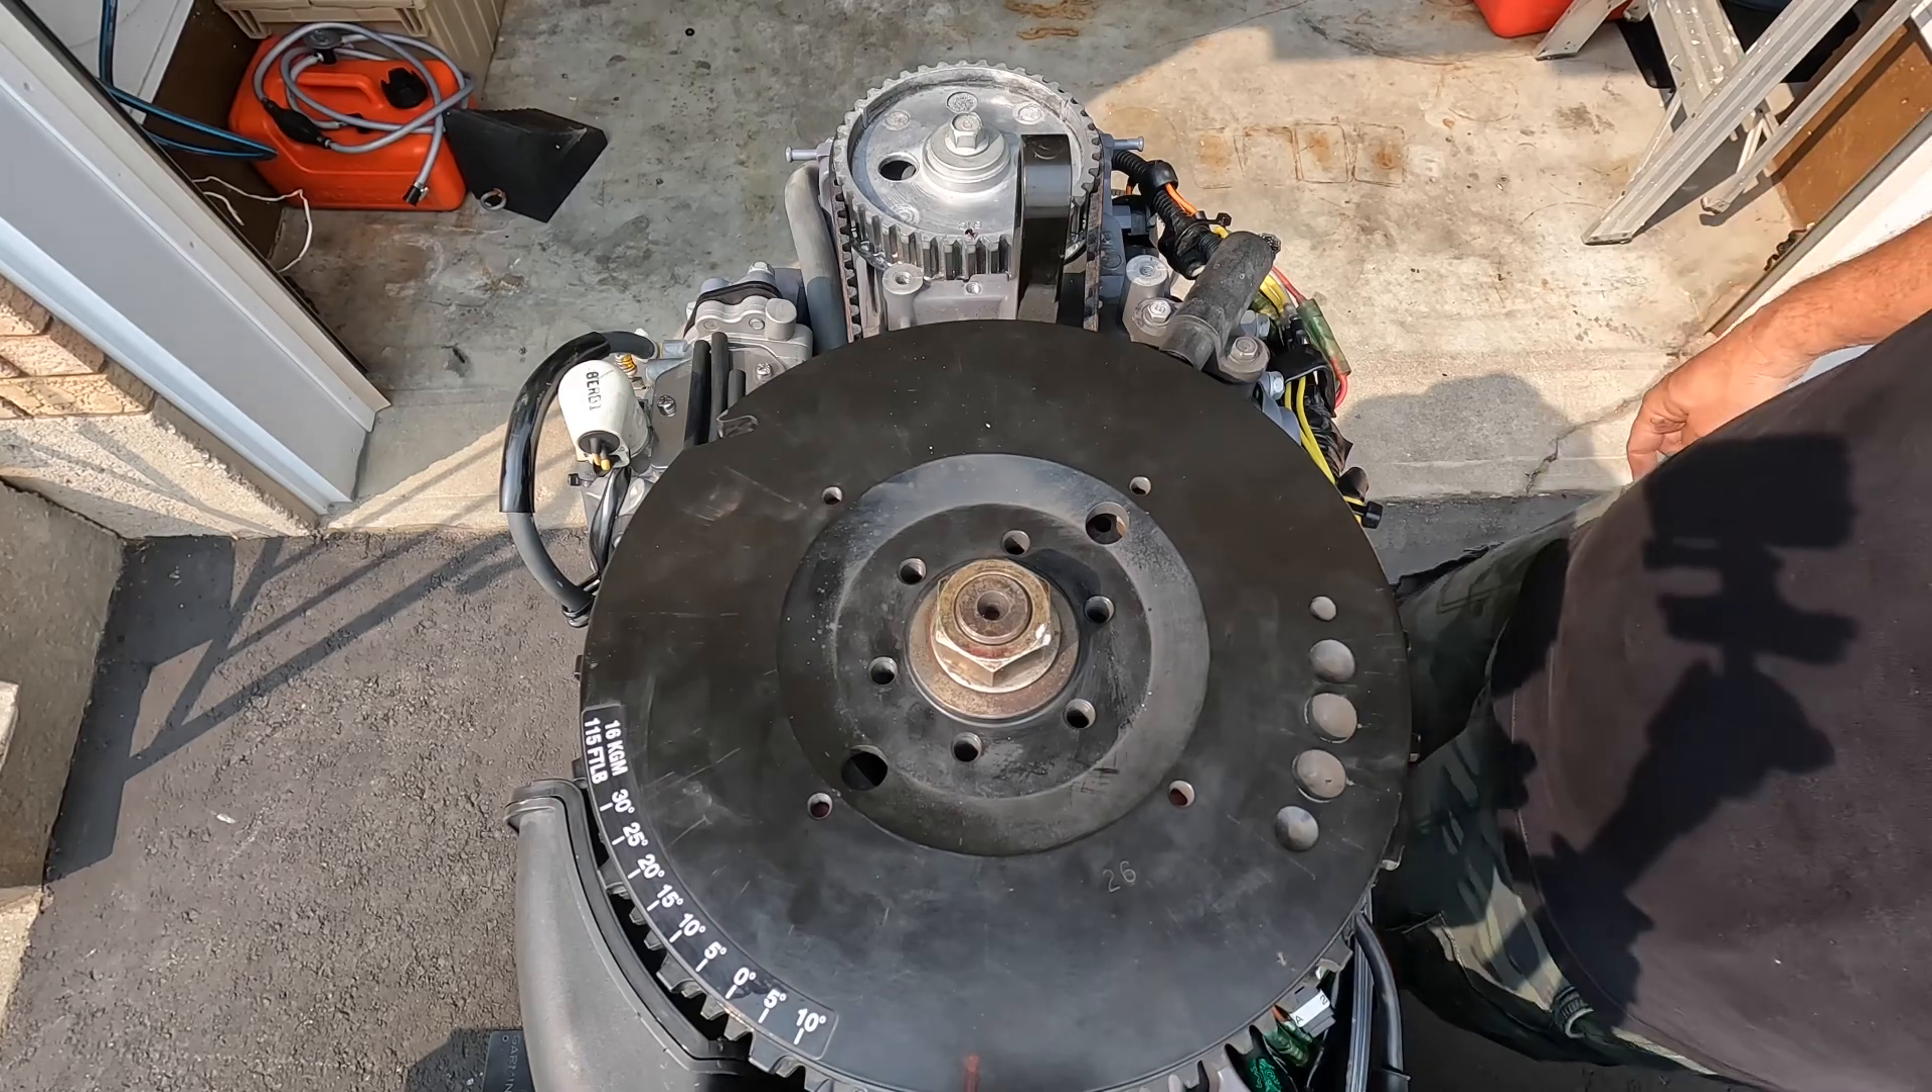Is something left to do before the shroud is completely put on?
Yes.